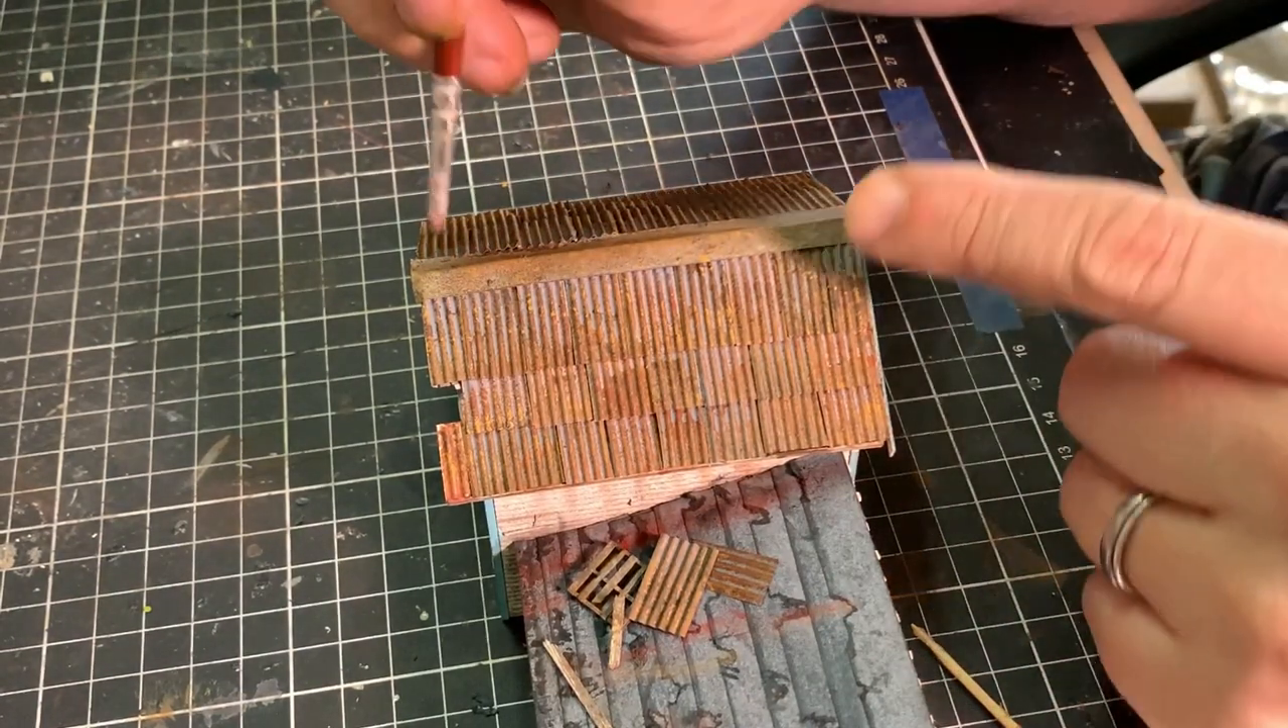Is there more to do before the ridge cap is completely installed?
No.